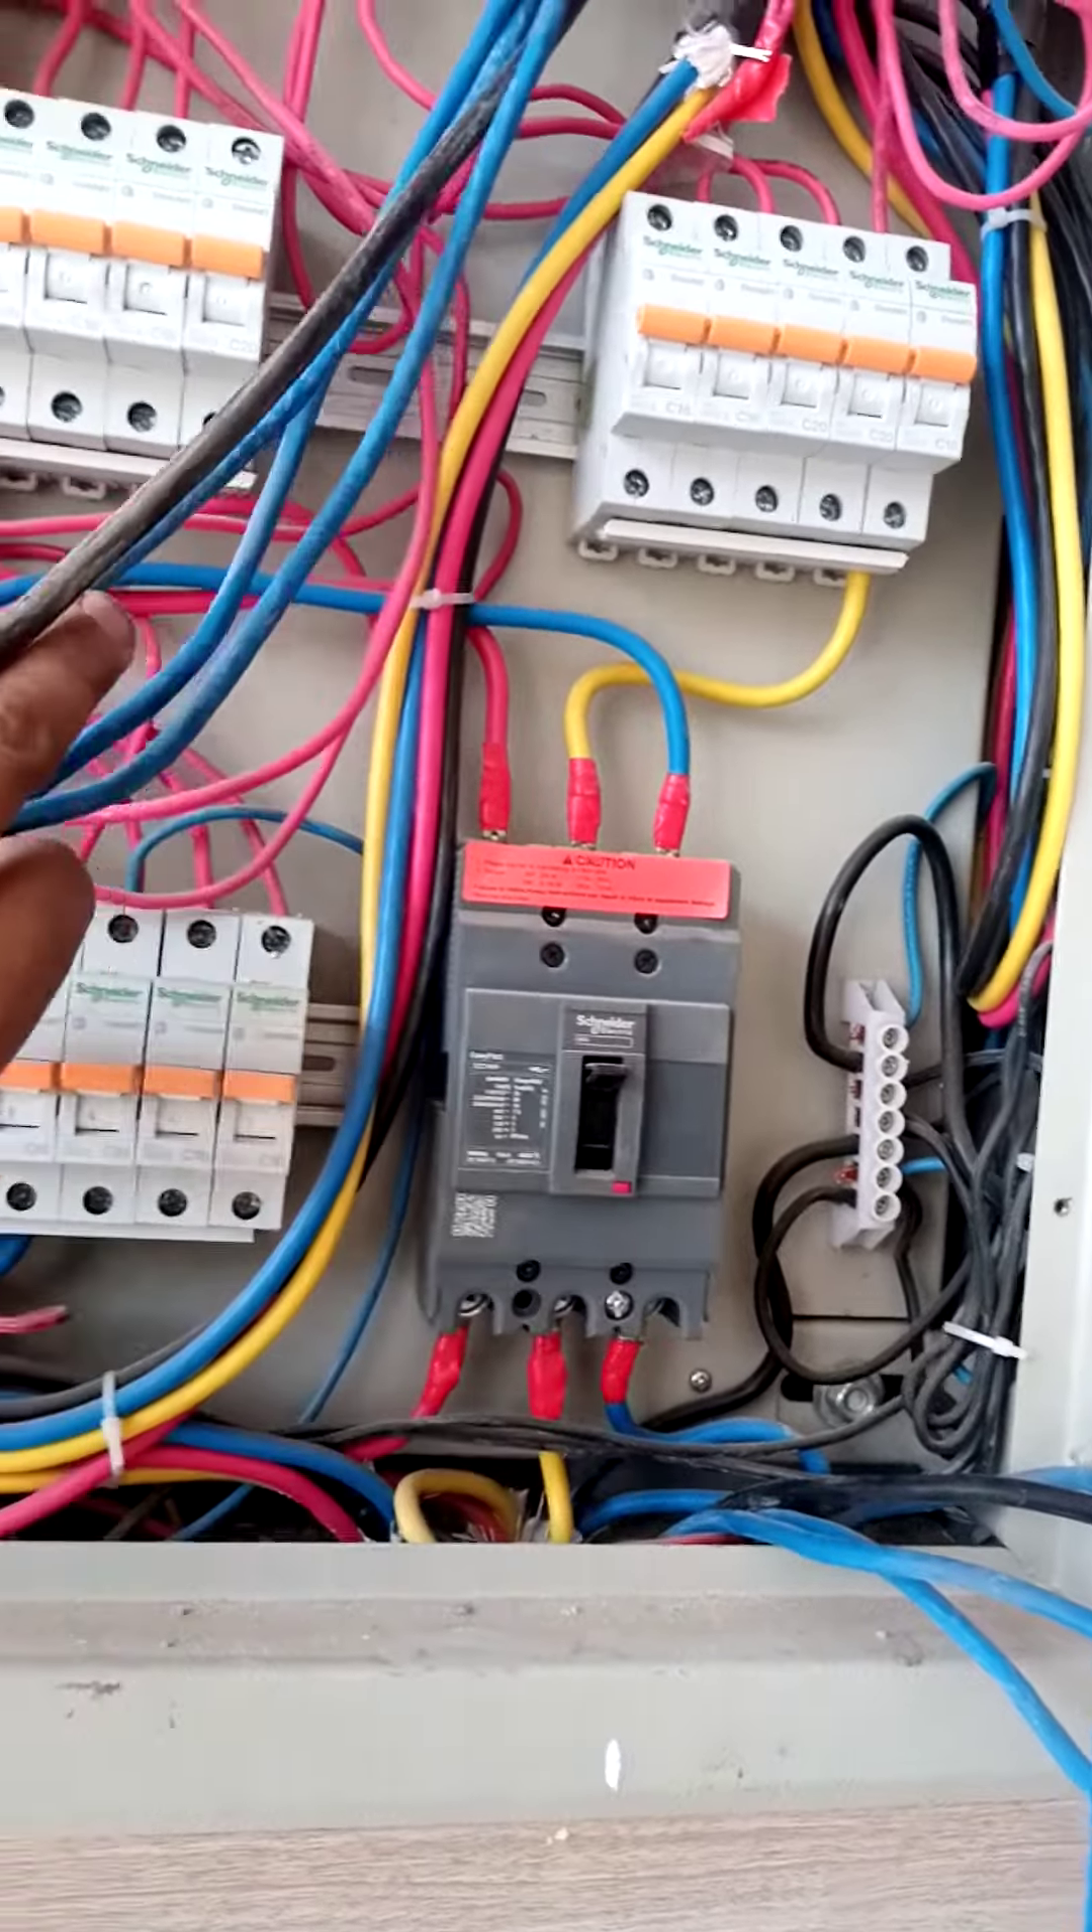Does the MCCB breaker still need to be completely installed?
No.